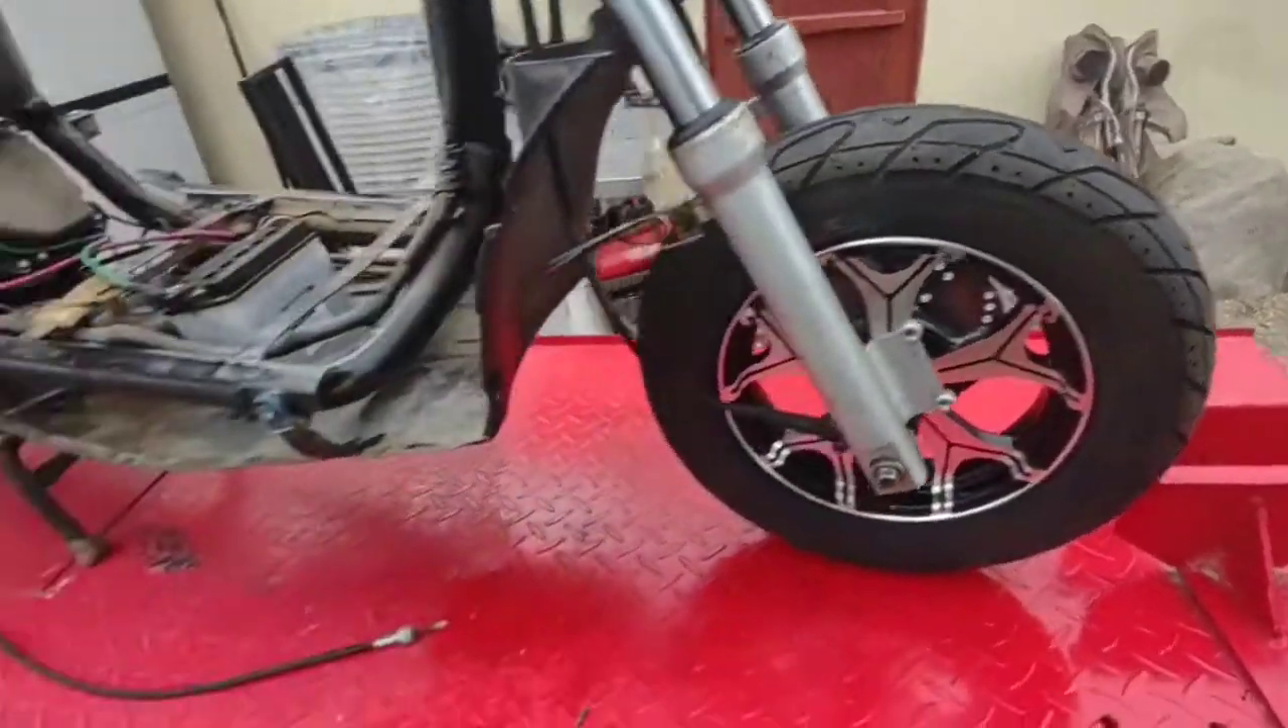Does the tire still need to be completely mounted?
No.